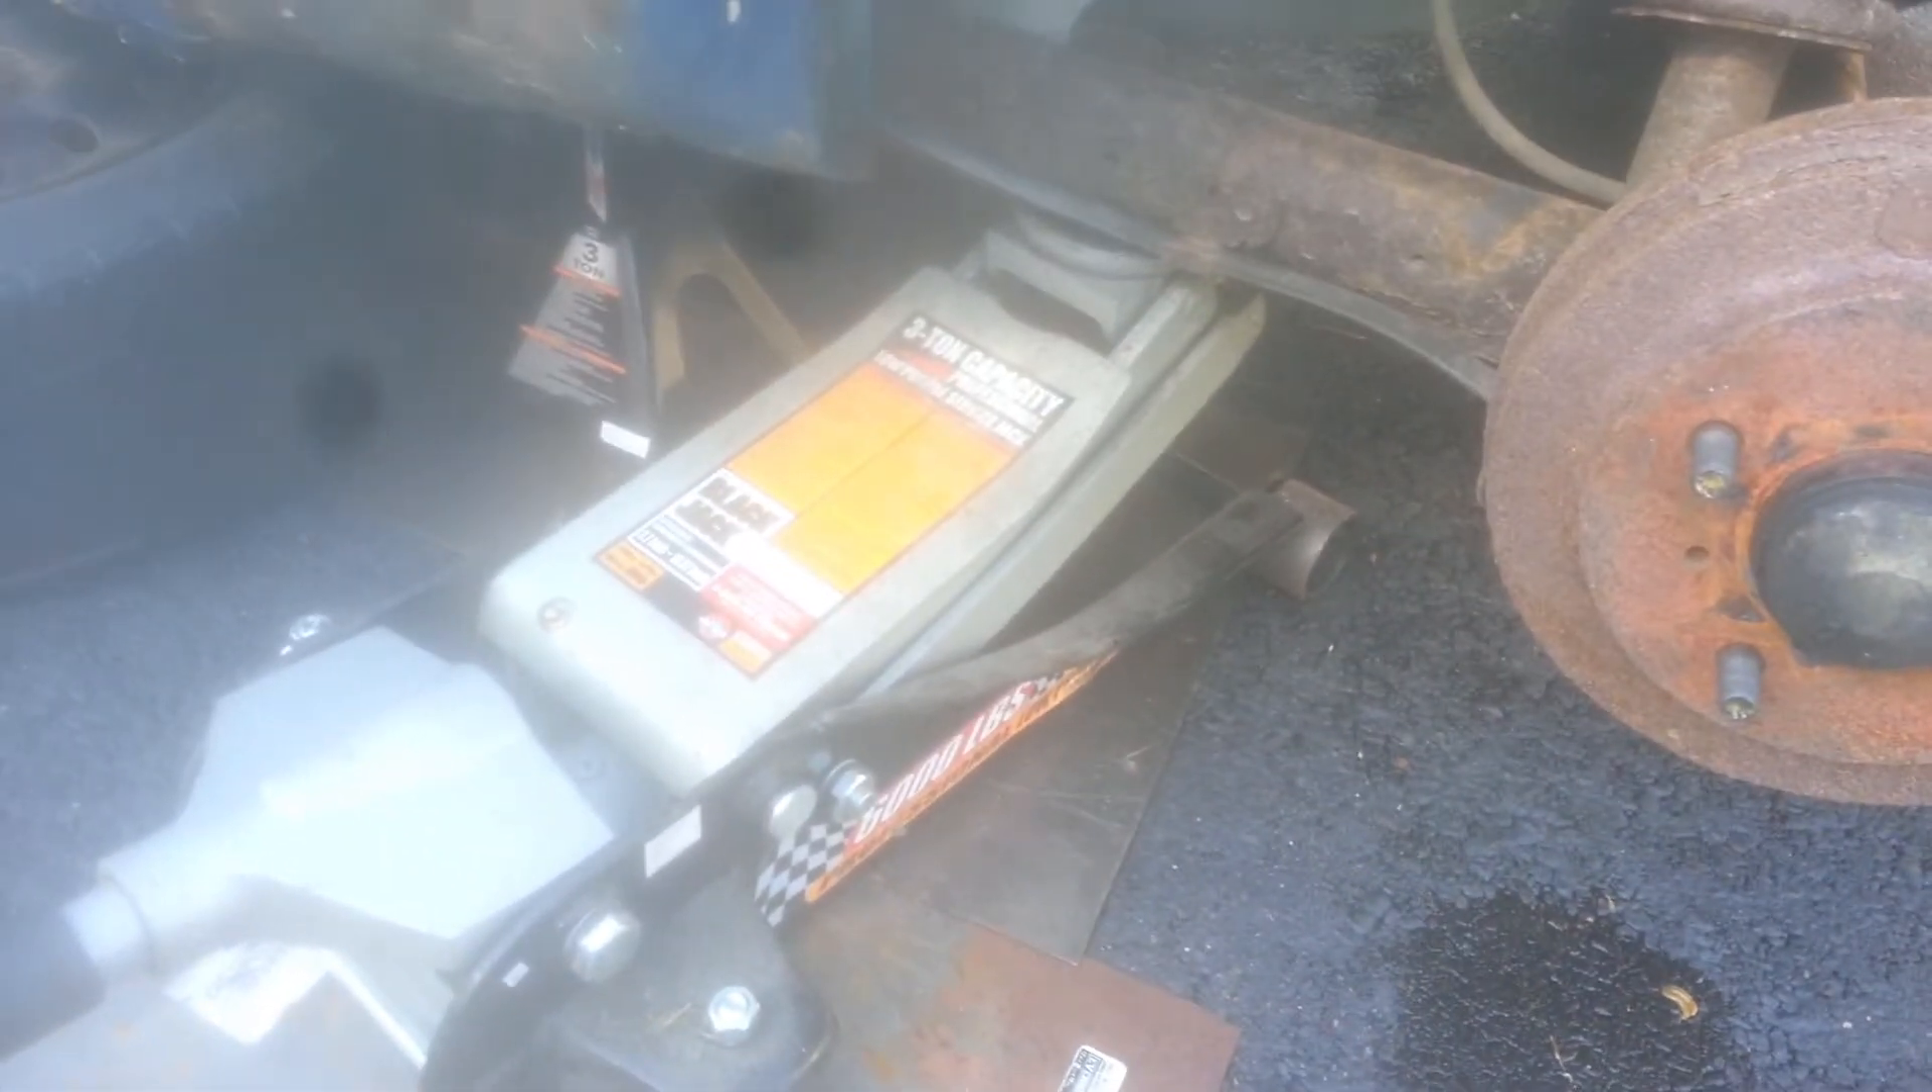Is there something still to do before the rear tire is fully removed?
No.